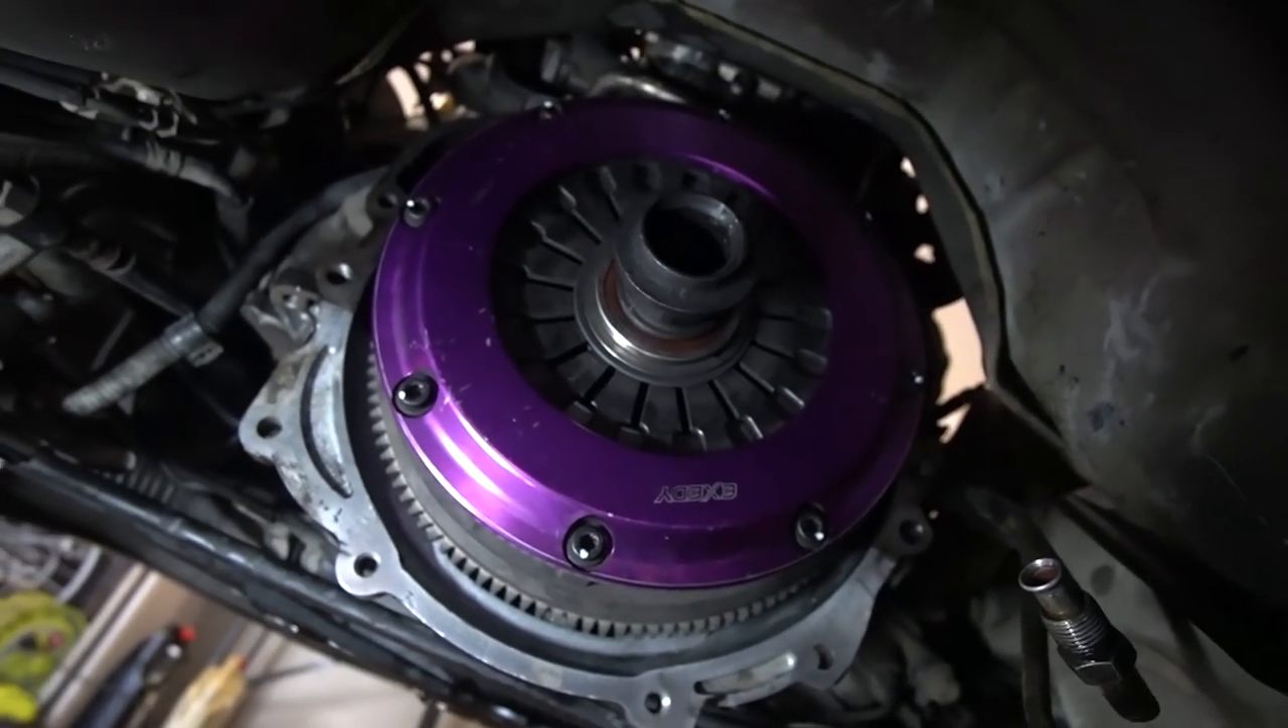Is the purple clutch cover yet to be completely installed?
No.